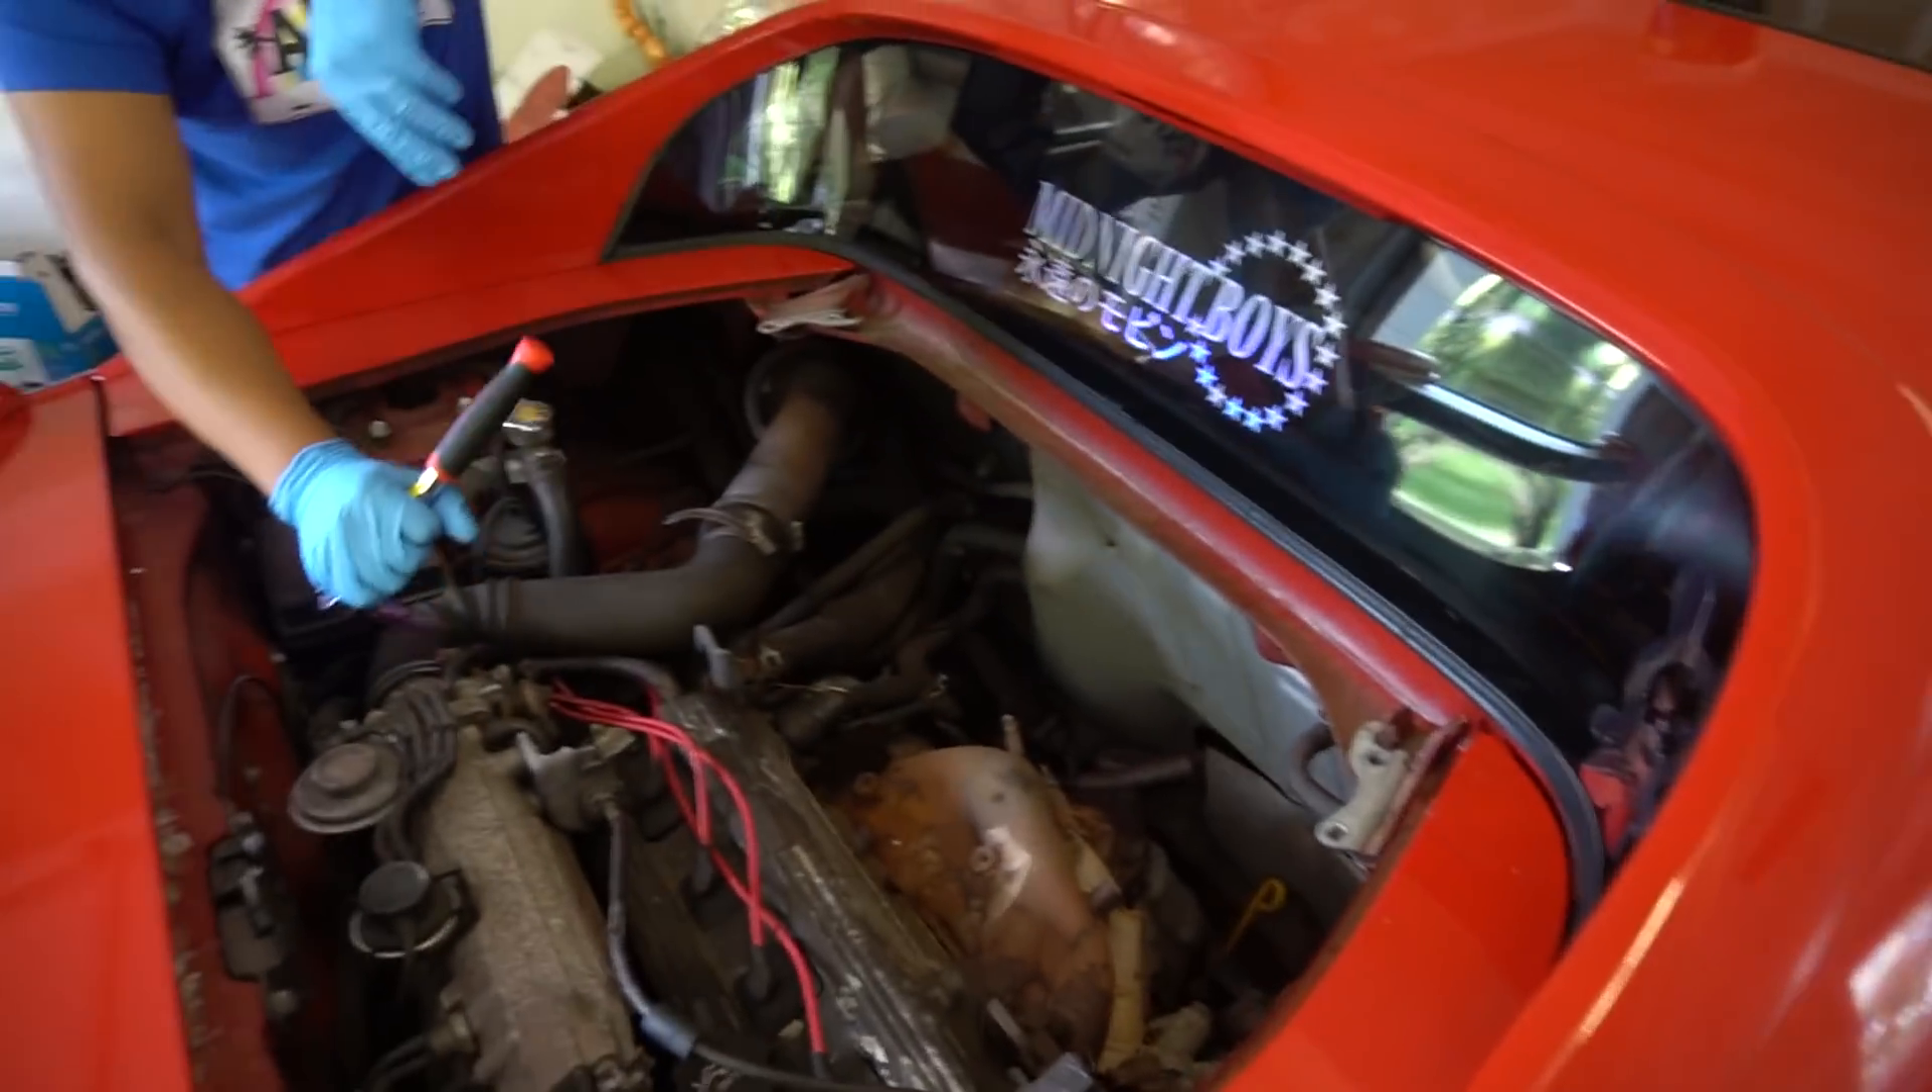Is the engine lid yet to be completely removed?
No.